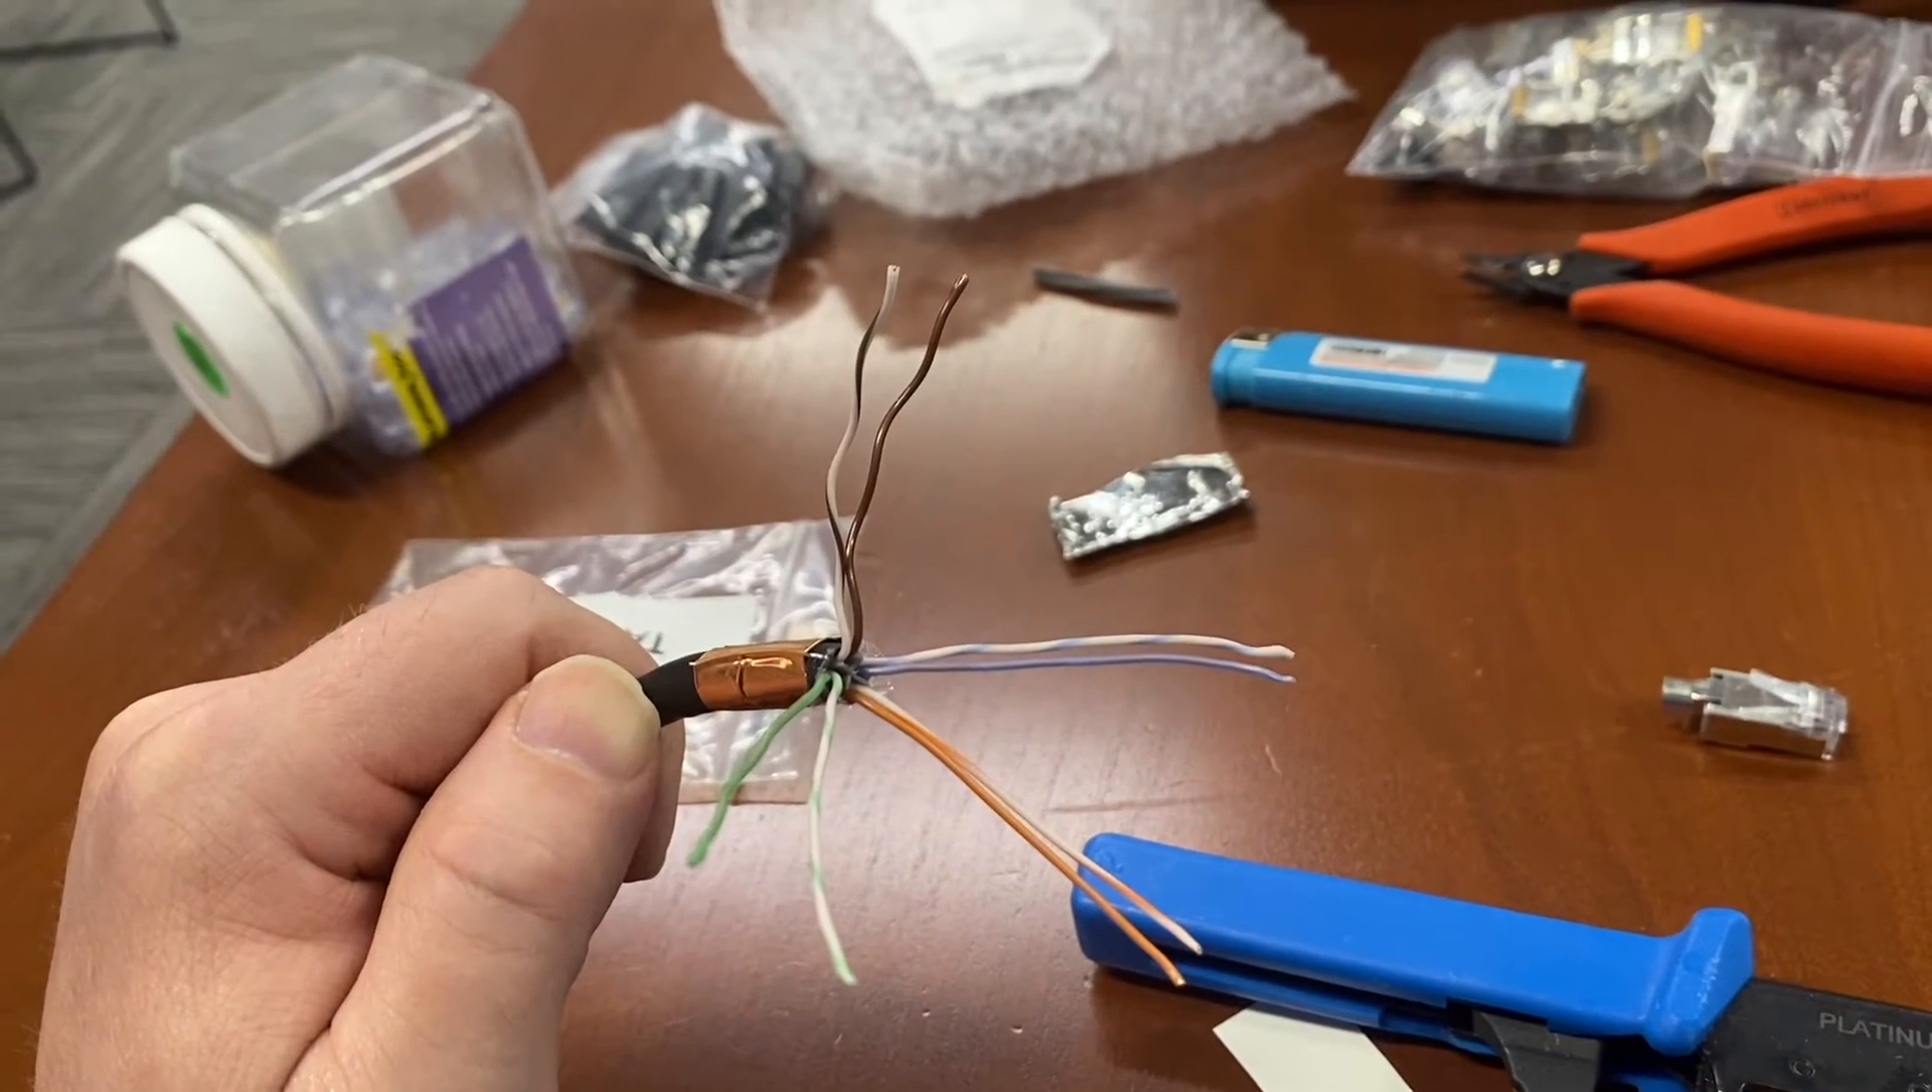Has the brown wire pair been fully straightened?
No.